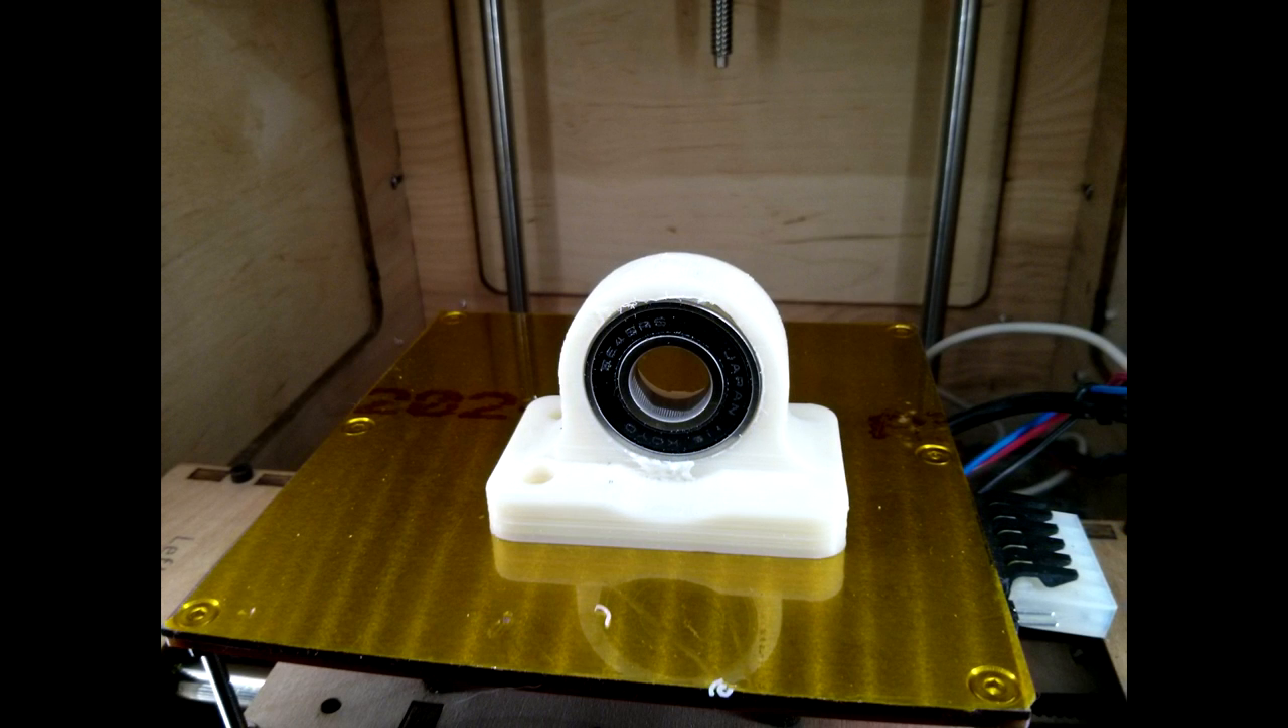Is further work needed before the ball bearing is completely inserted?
No.